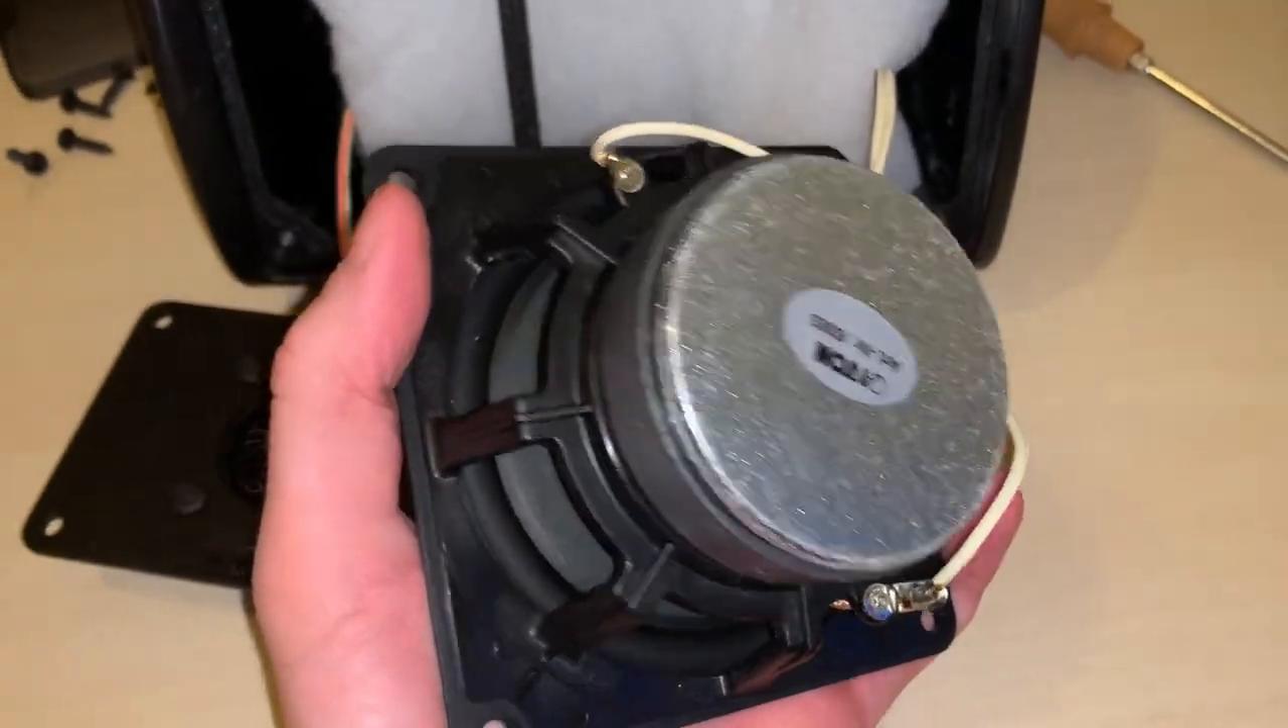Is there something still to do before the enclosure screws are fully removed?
No.